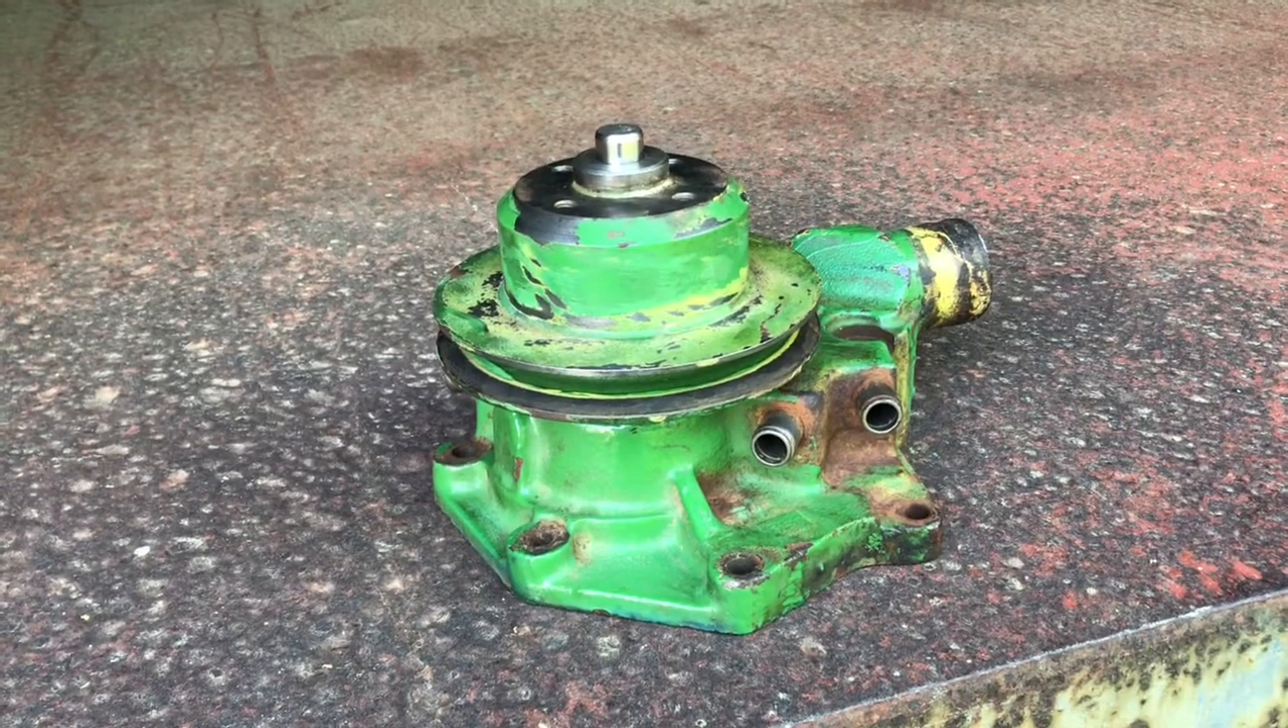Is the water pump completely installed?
No.